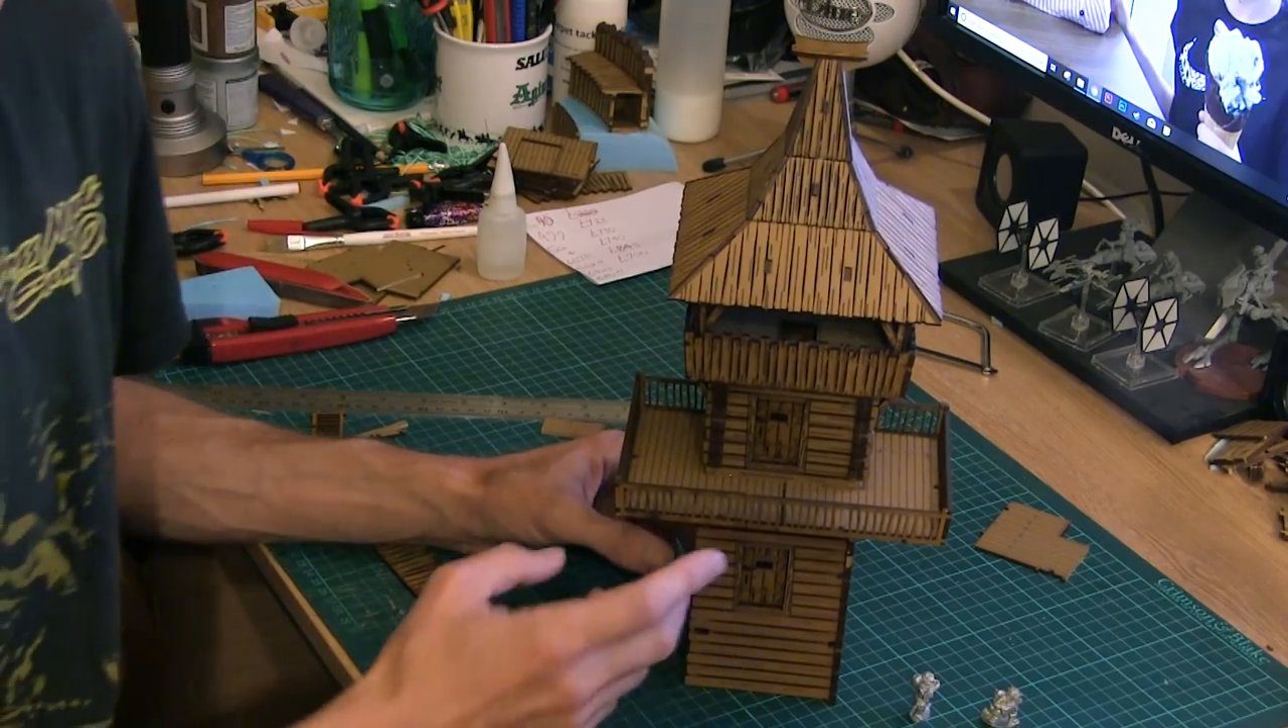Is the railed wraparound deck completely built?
Yes.